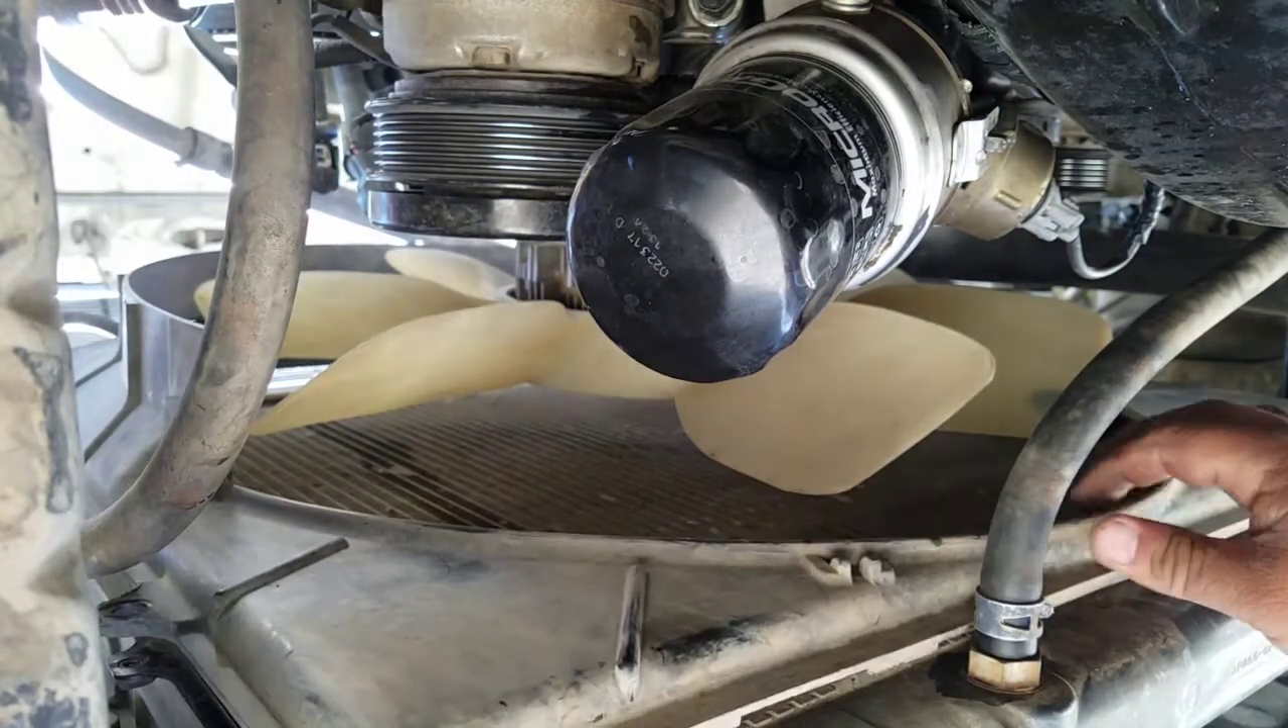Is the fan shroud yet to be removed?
Yes.